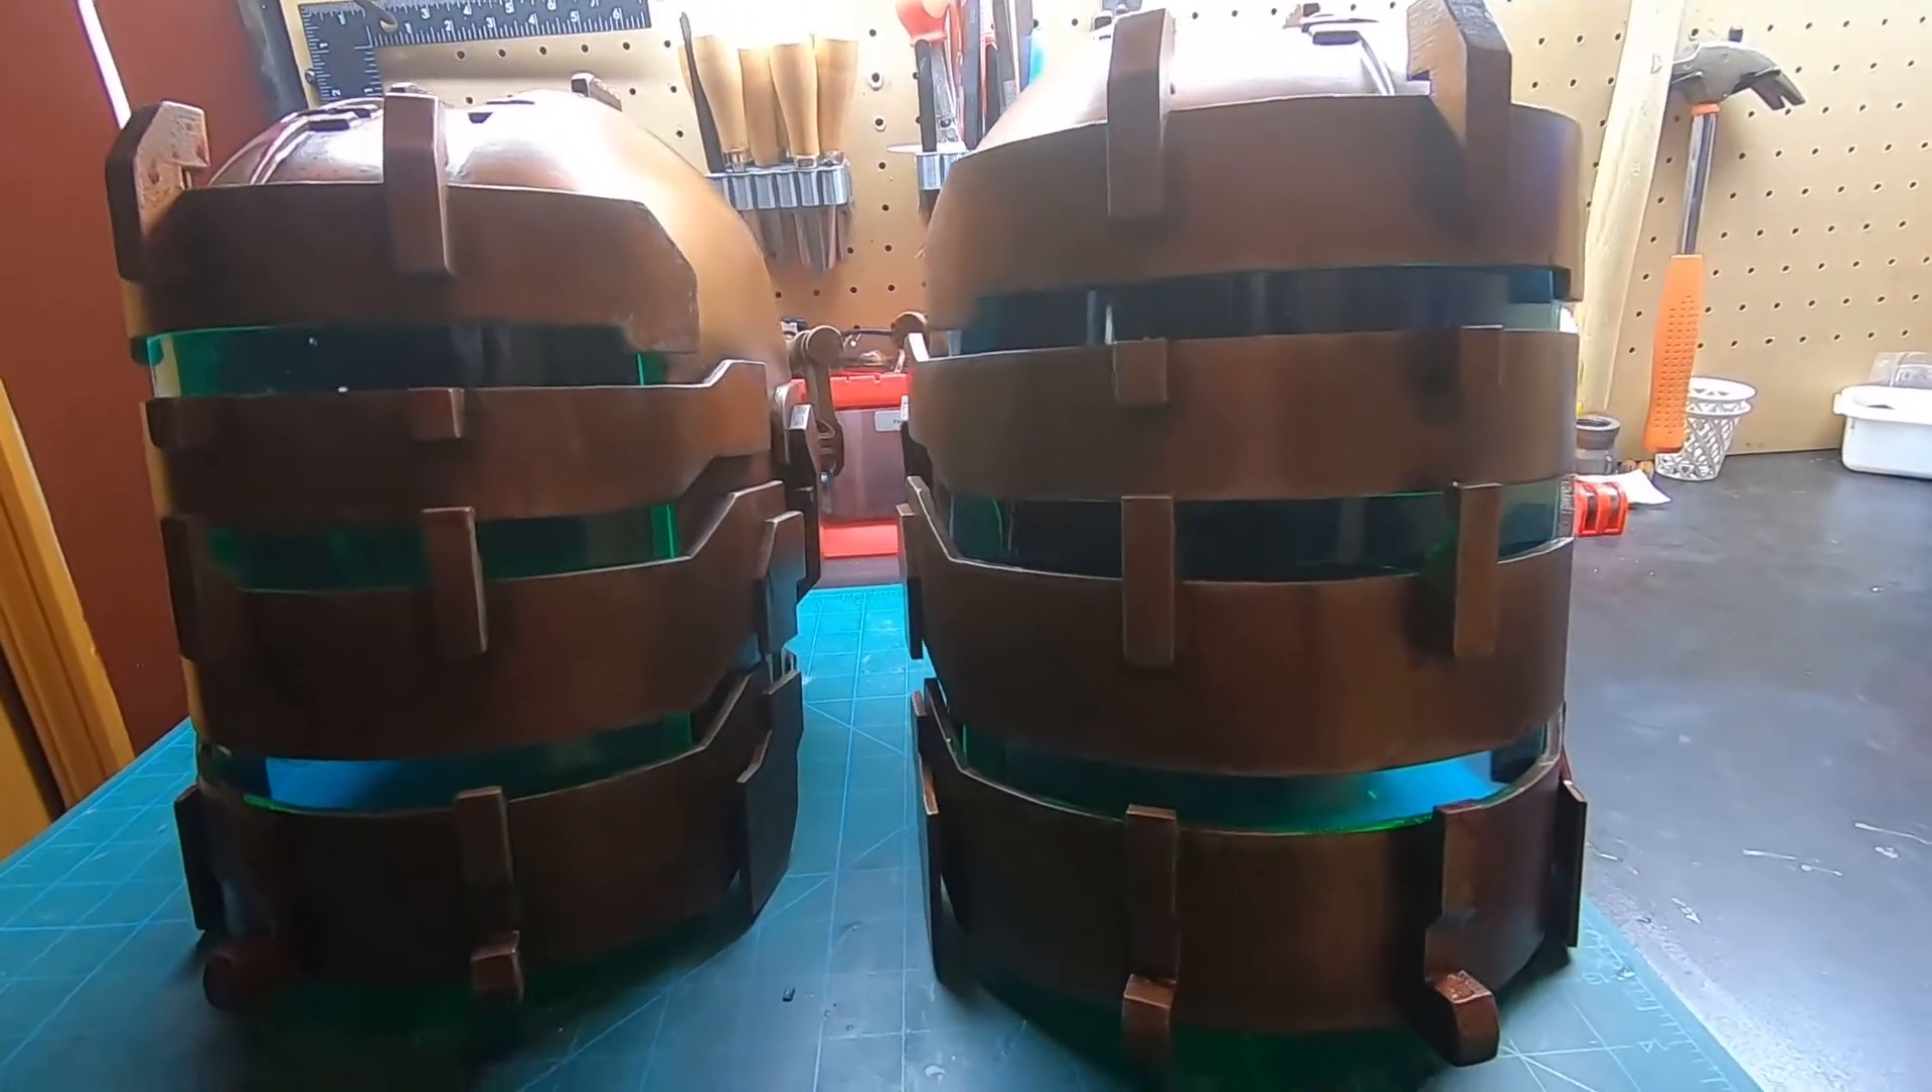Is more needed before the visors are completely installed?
No.